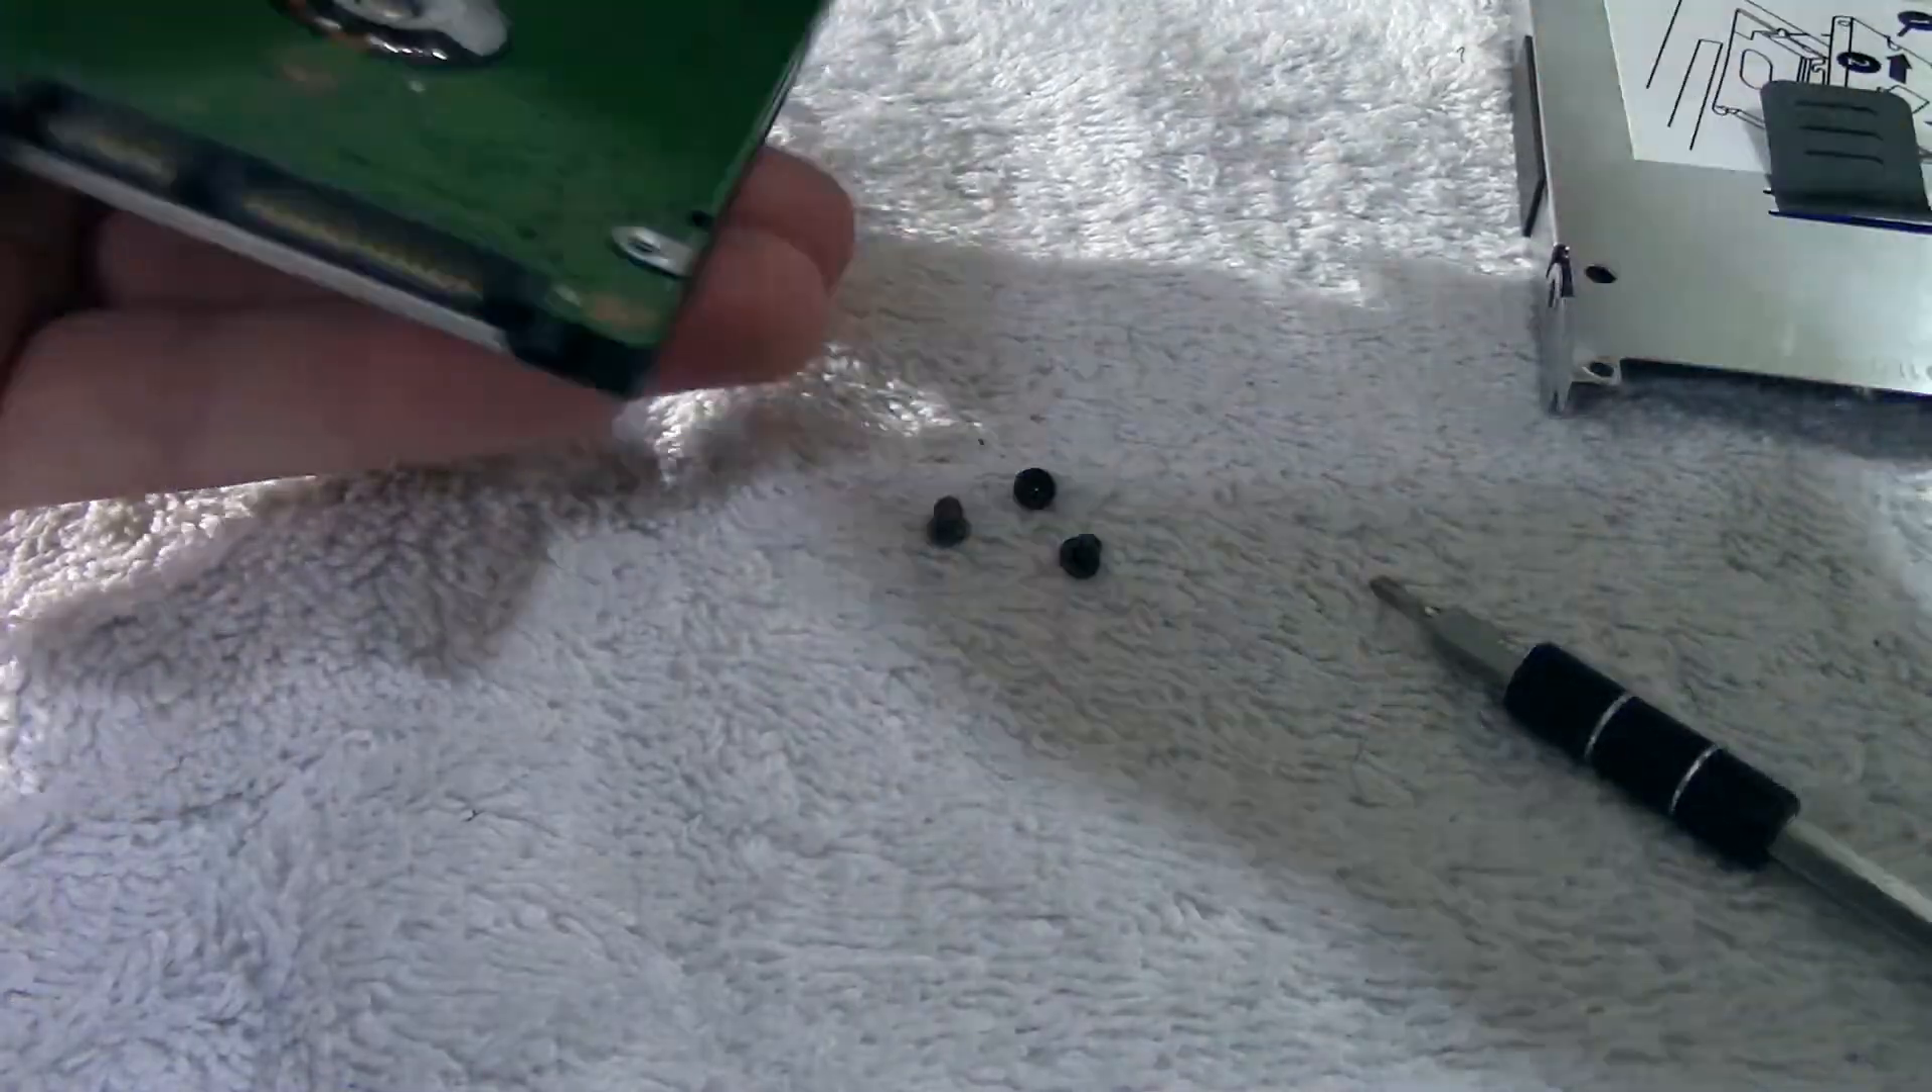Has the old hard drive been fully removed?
Yes.